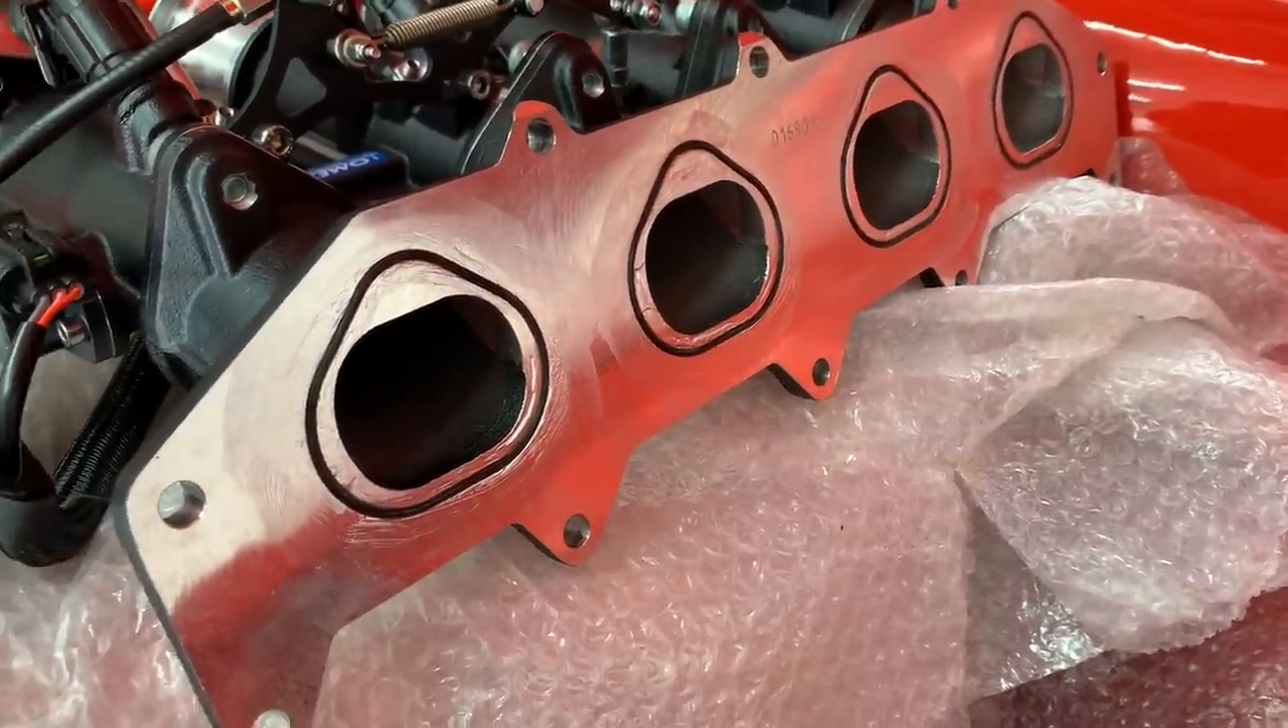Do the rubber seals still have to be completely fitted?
No.